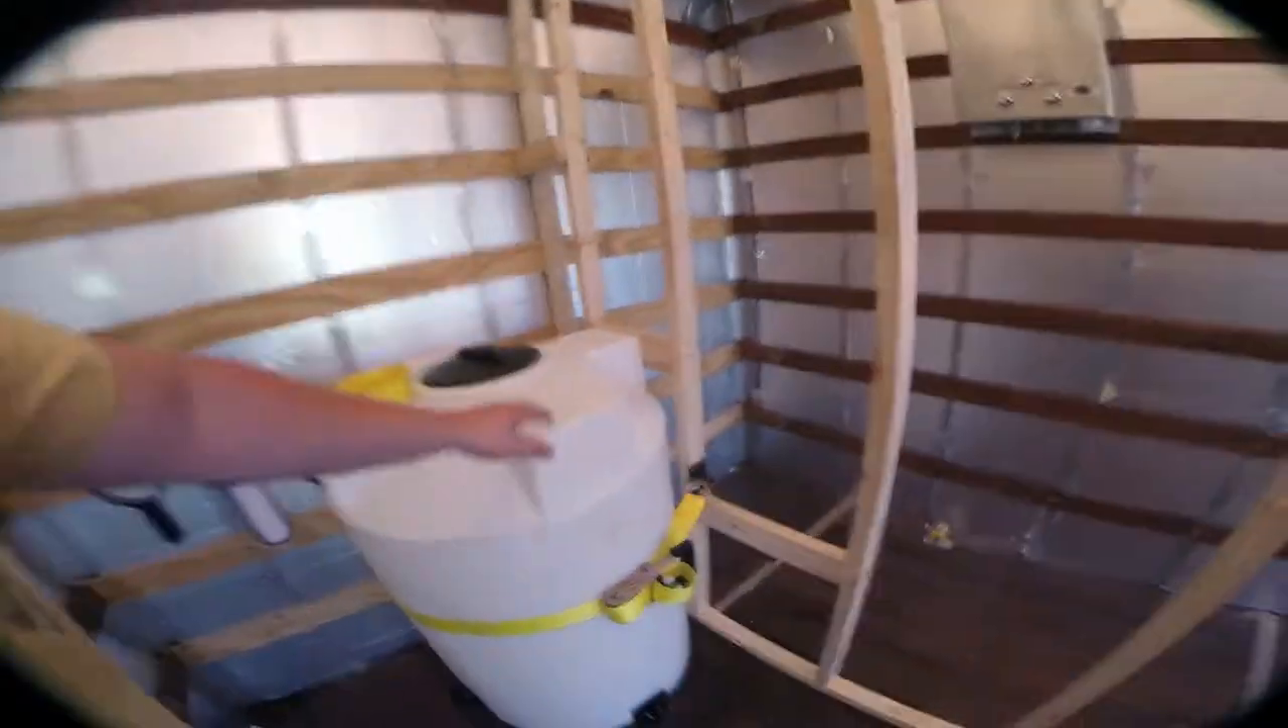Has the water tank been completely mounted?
Yes.